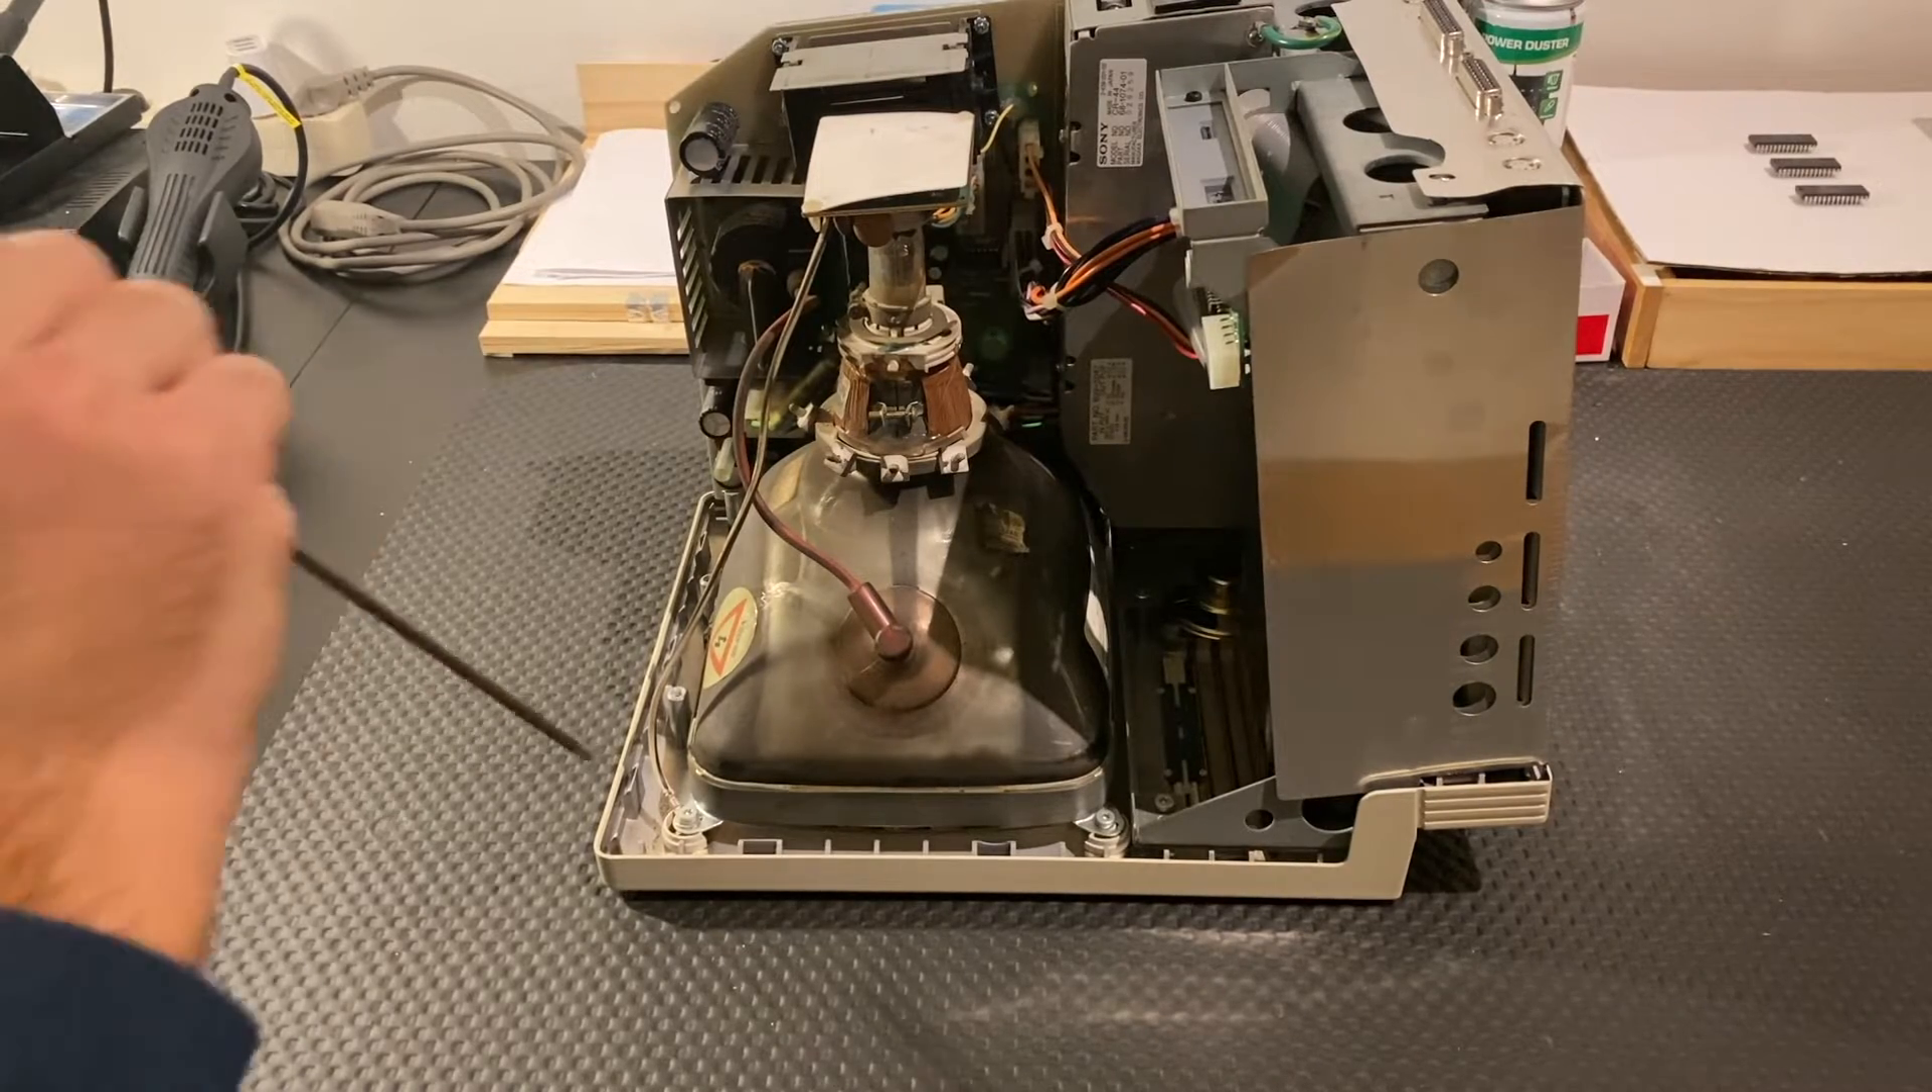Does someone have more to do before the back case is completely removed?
No.